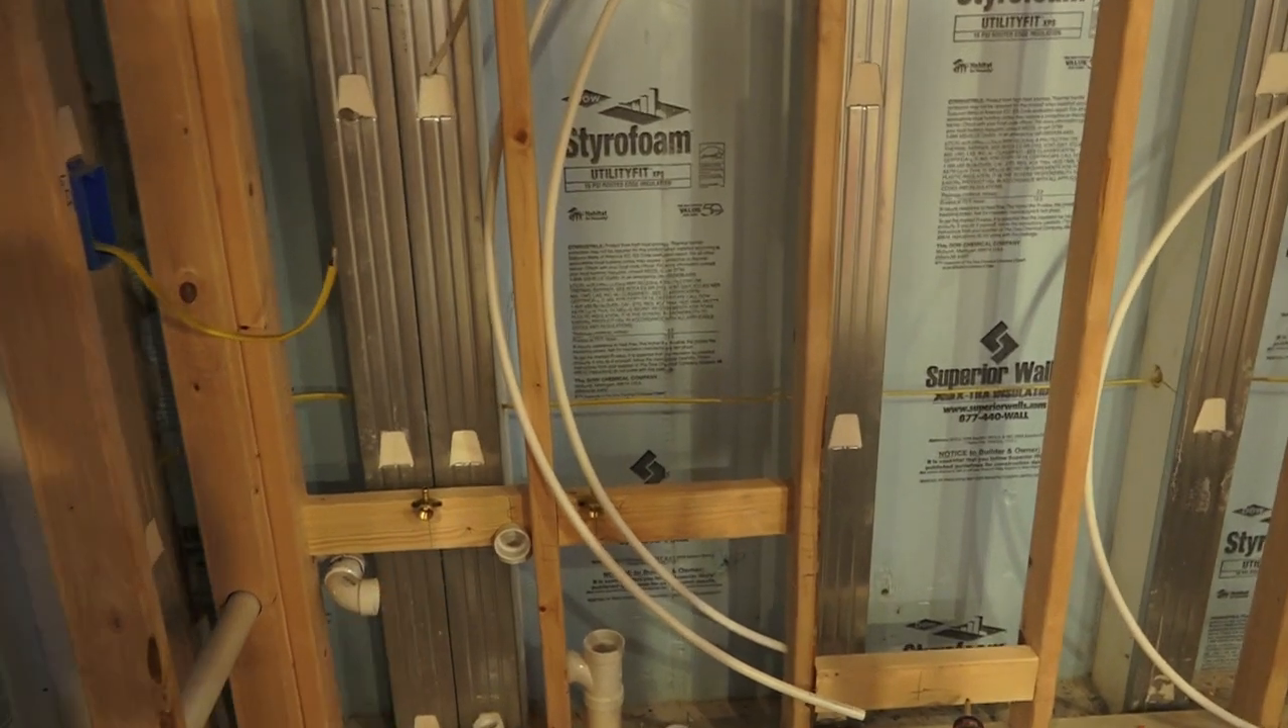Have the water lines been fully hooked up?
No.